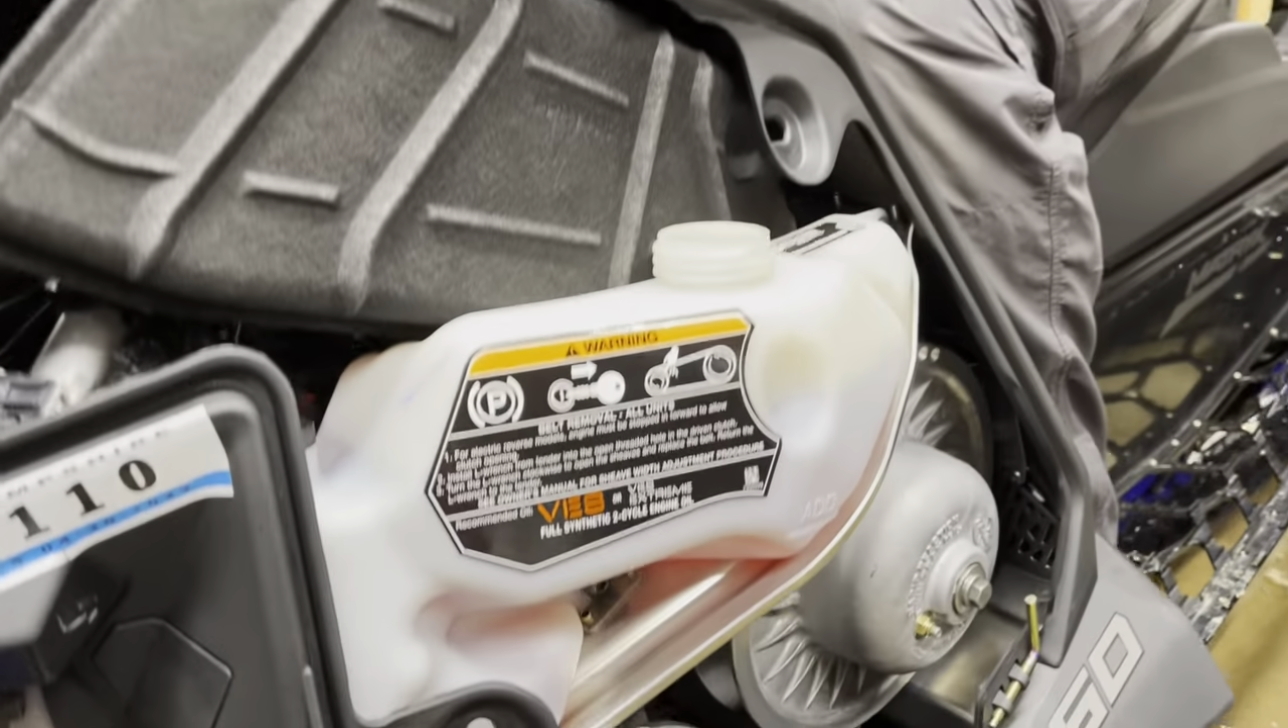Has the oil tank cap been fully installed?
No.